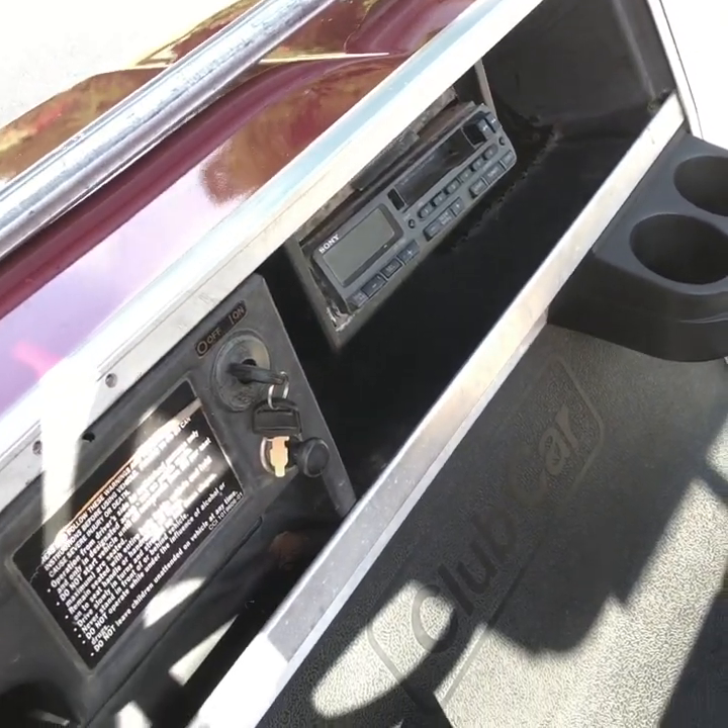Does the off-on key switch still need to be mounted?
No.